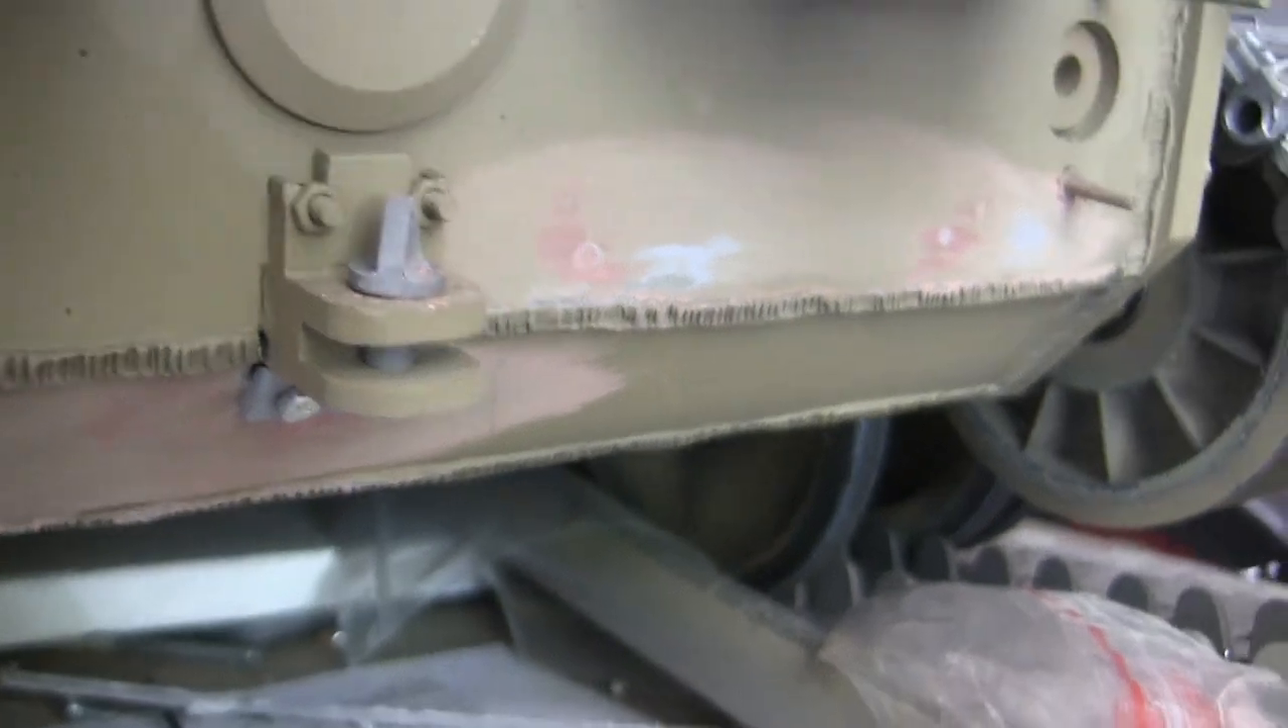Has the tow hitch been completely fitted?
Yes.